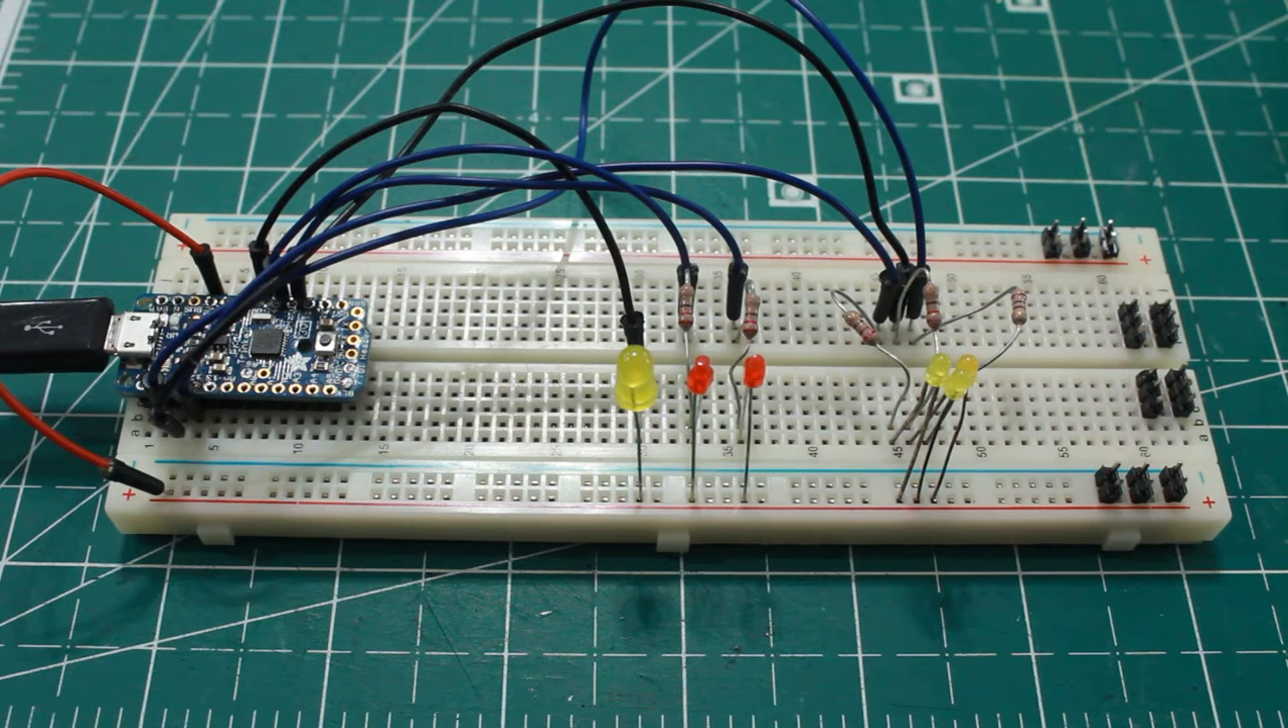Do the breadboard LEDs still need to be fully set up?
No.